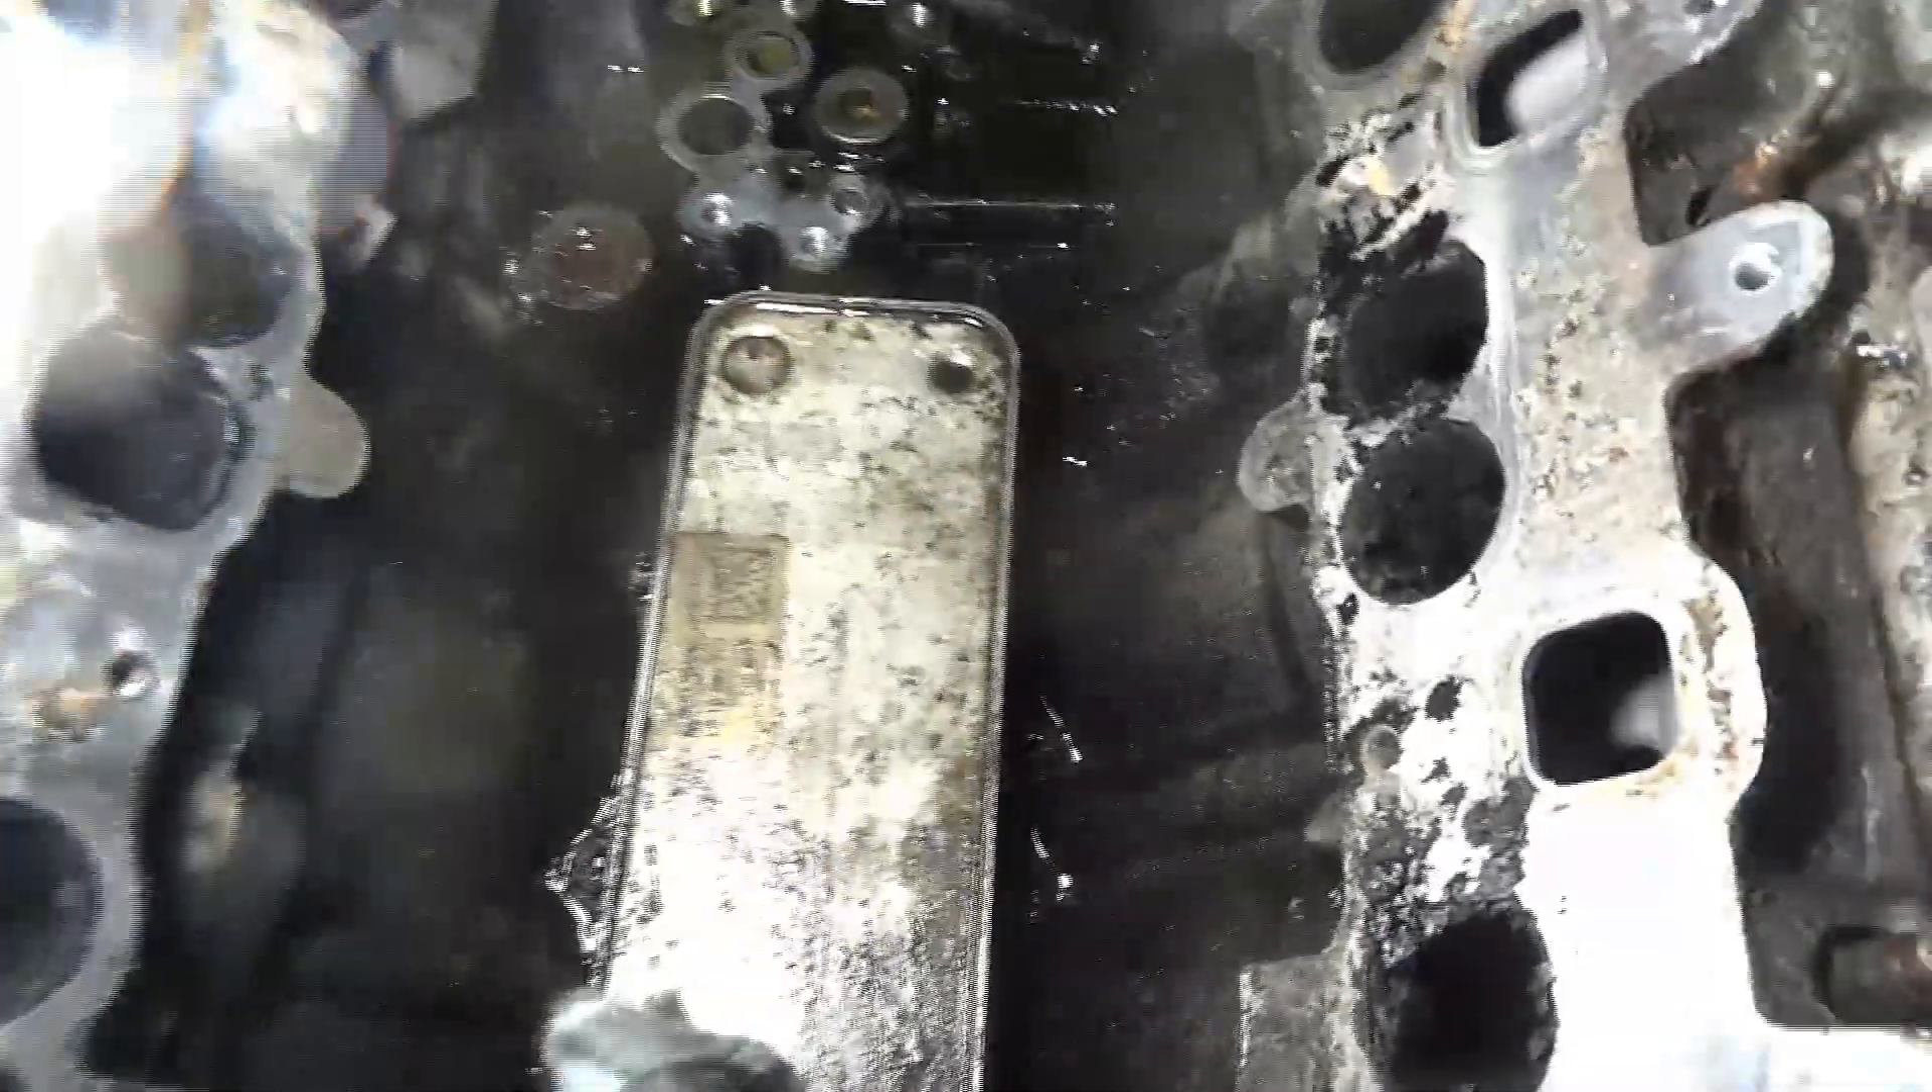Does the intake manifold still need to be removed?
No.